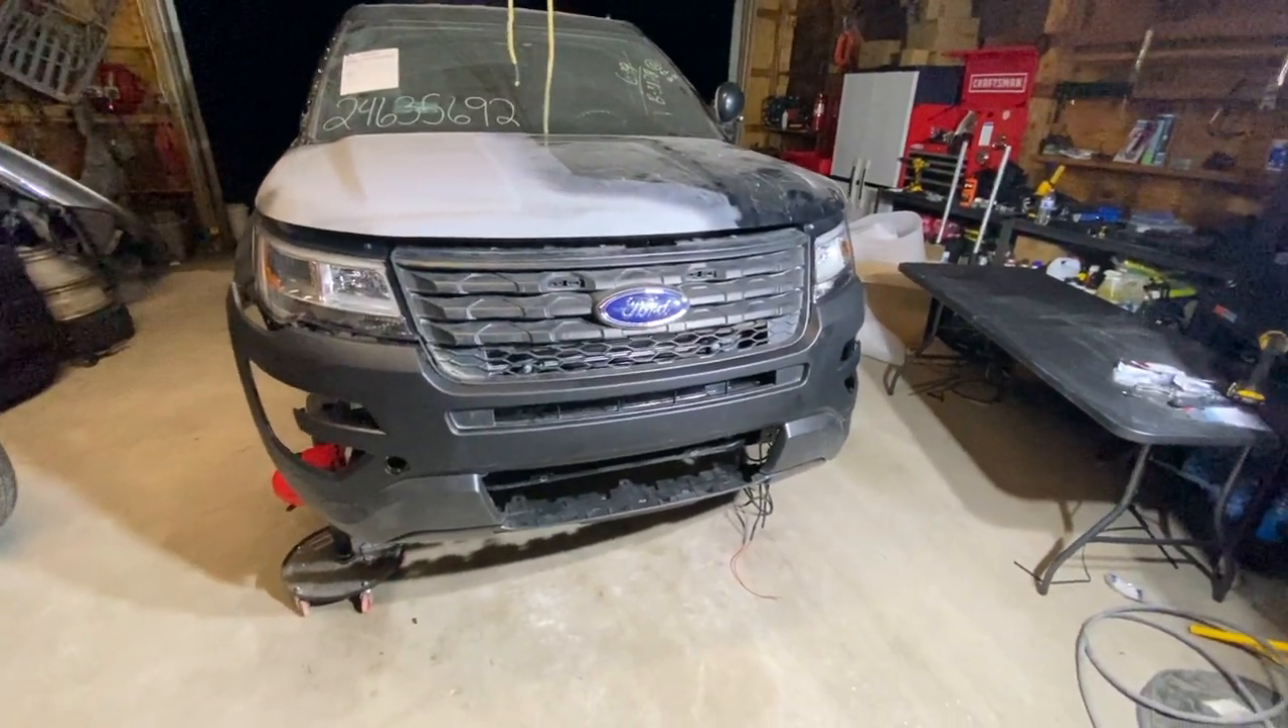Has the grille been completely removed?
No.